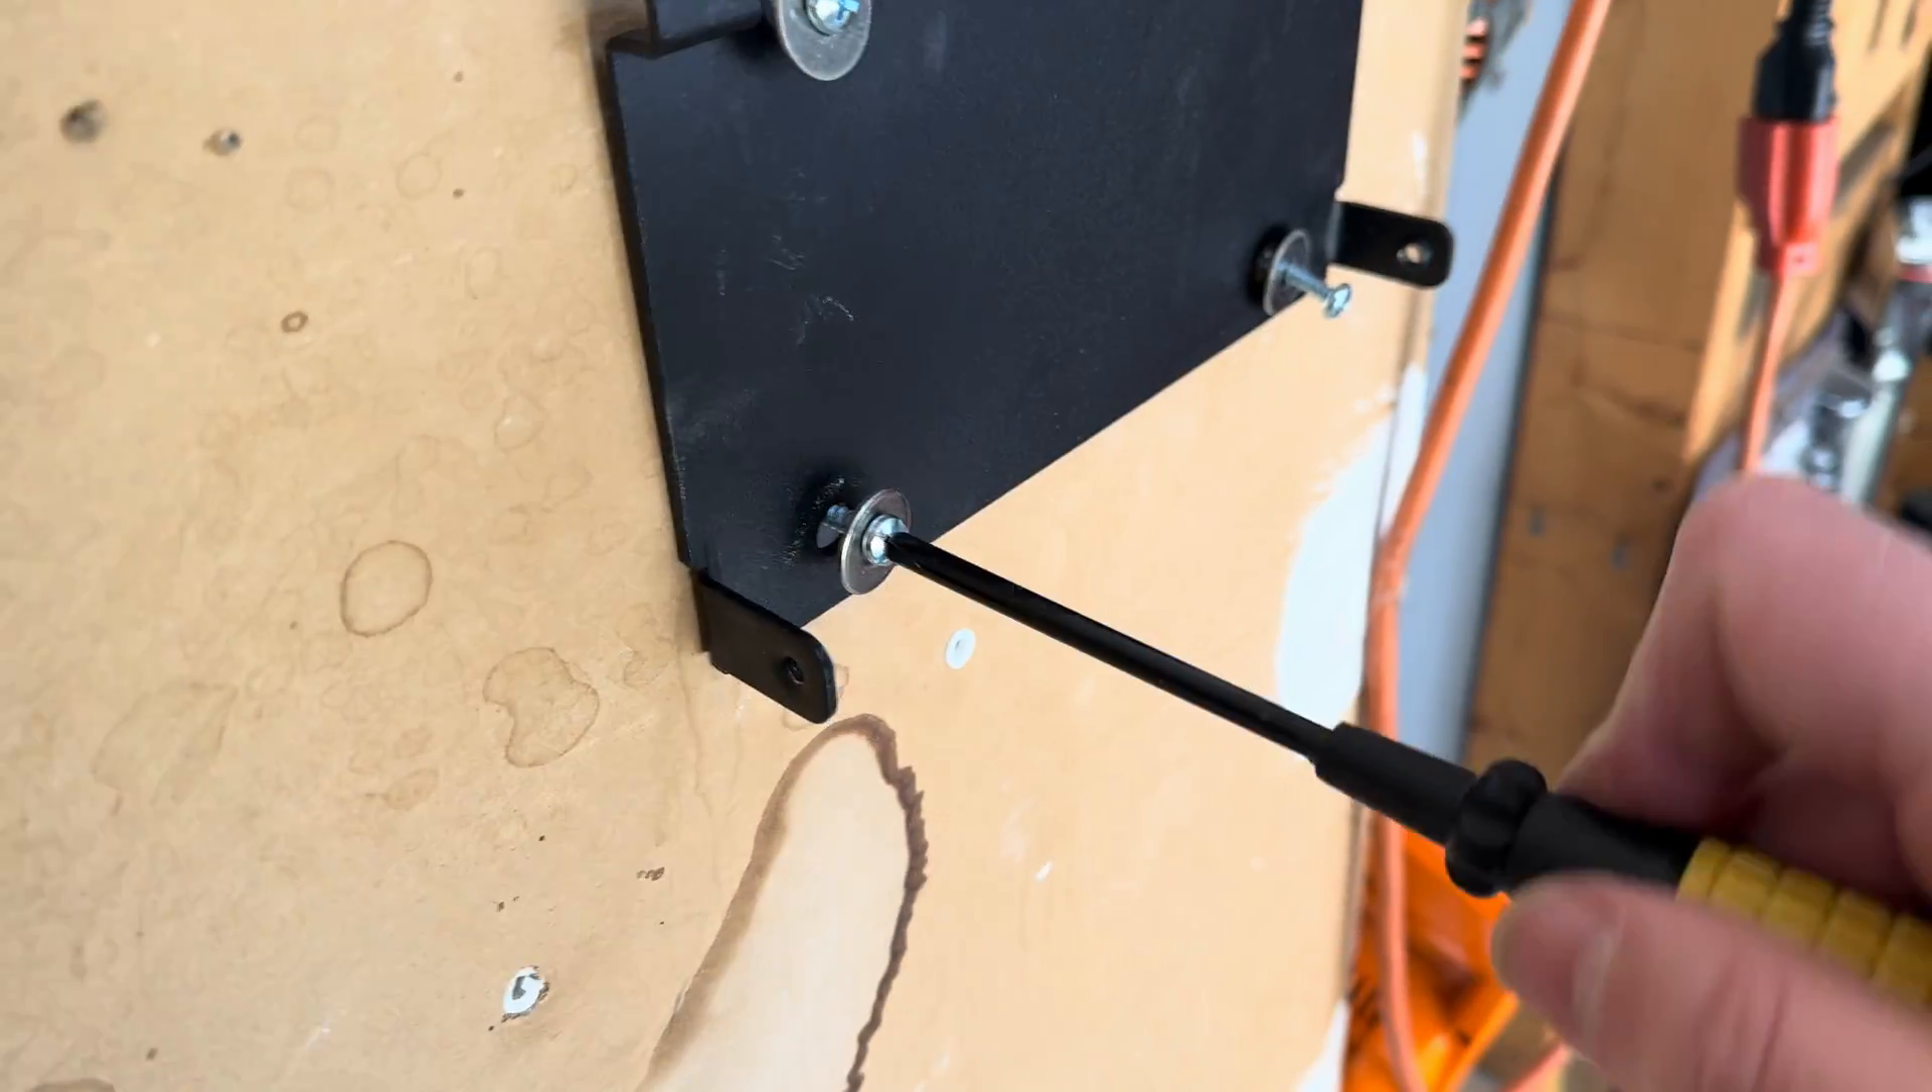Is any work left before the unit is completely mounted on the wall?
Yes.